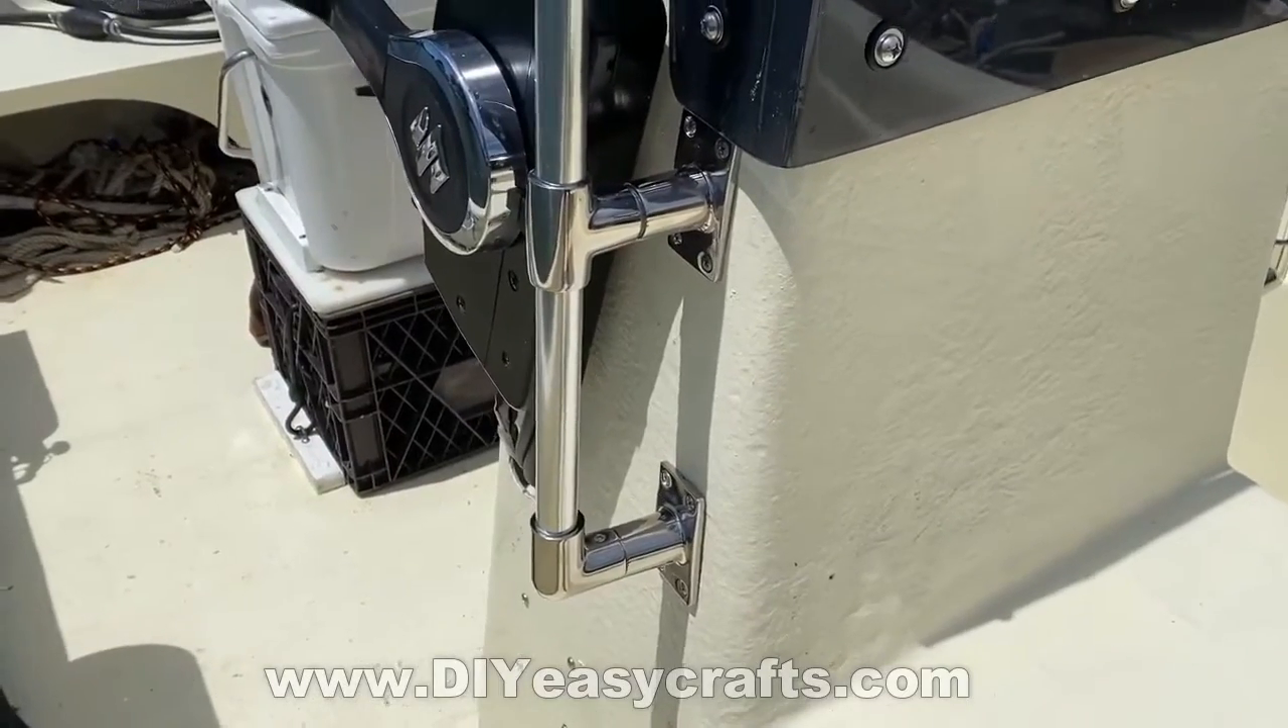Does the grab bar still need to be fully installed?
No.